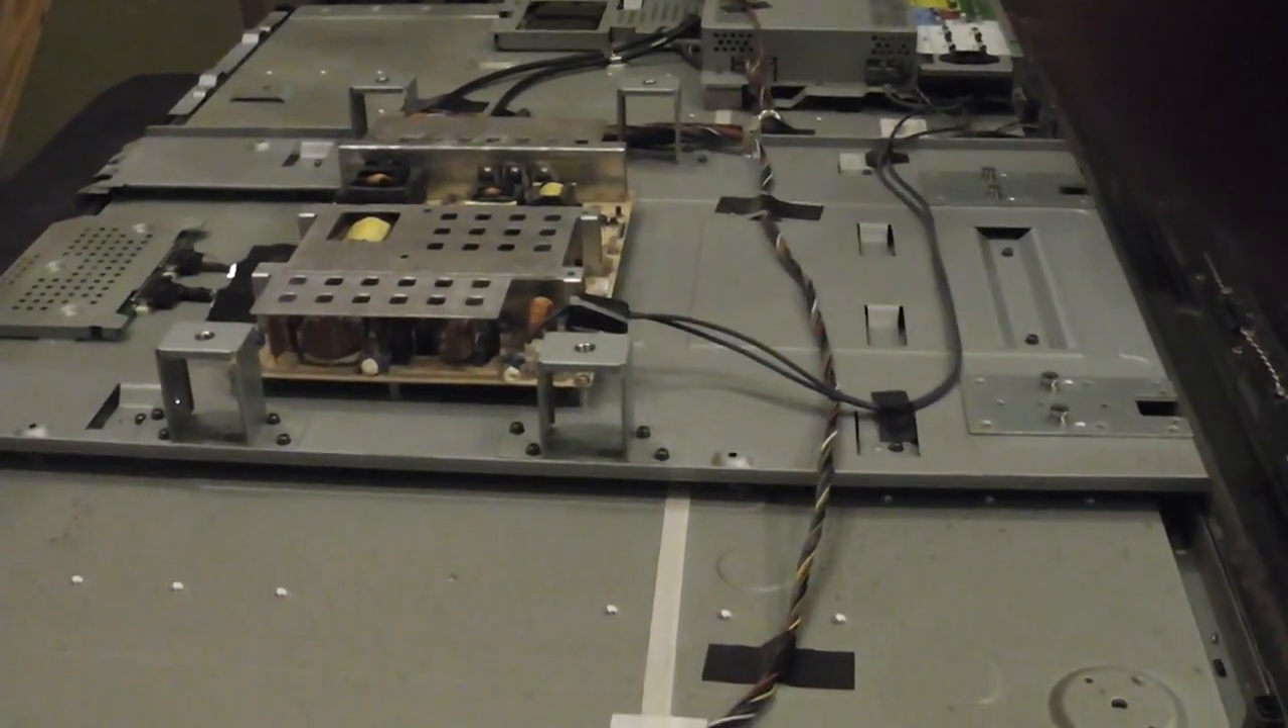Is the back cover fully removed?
Yes.